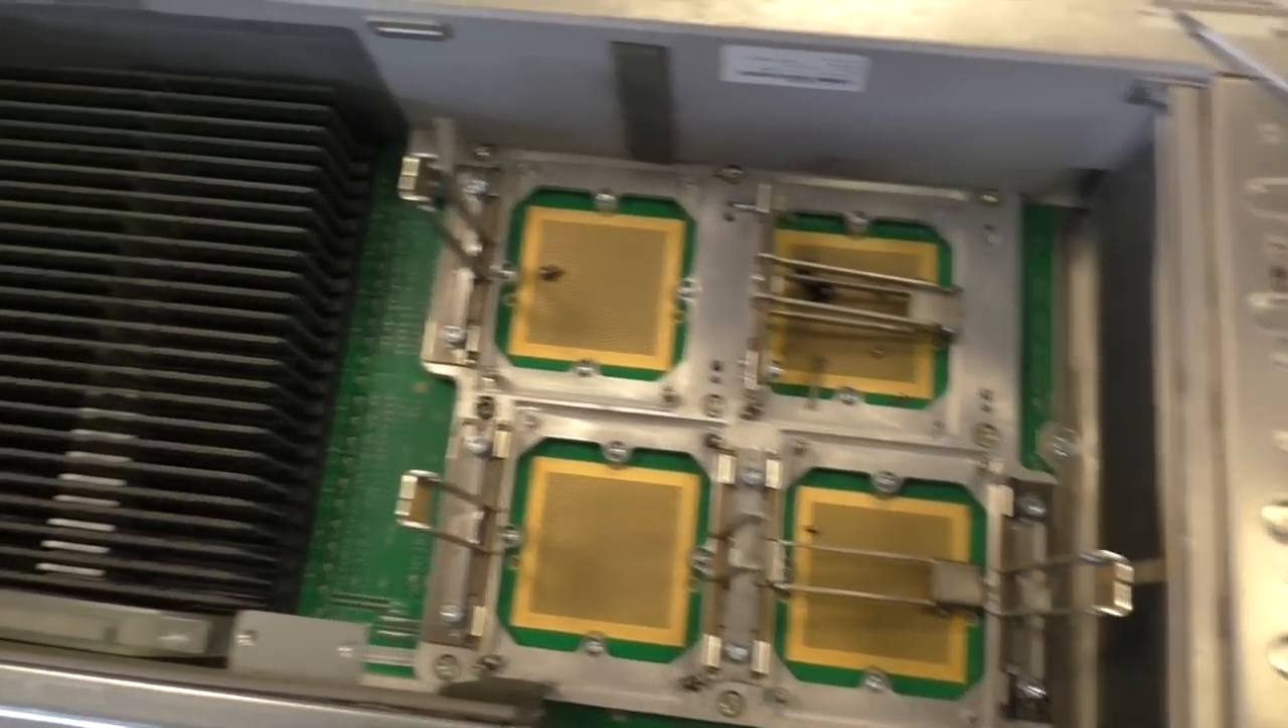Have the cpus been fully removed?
Yes.